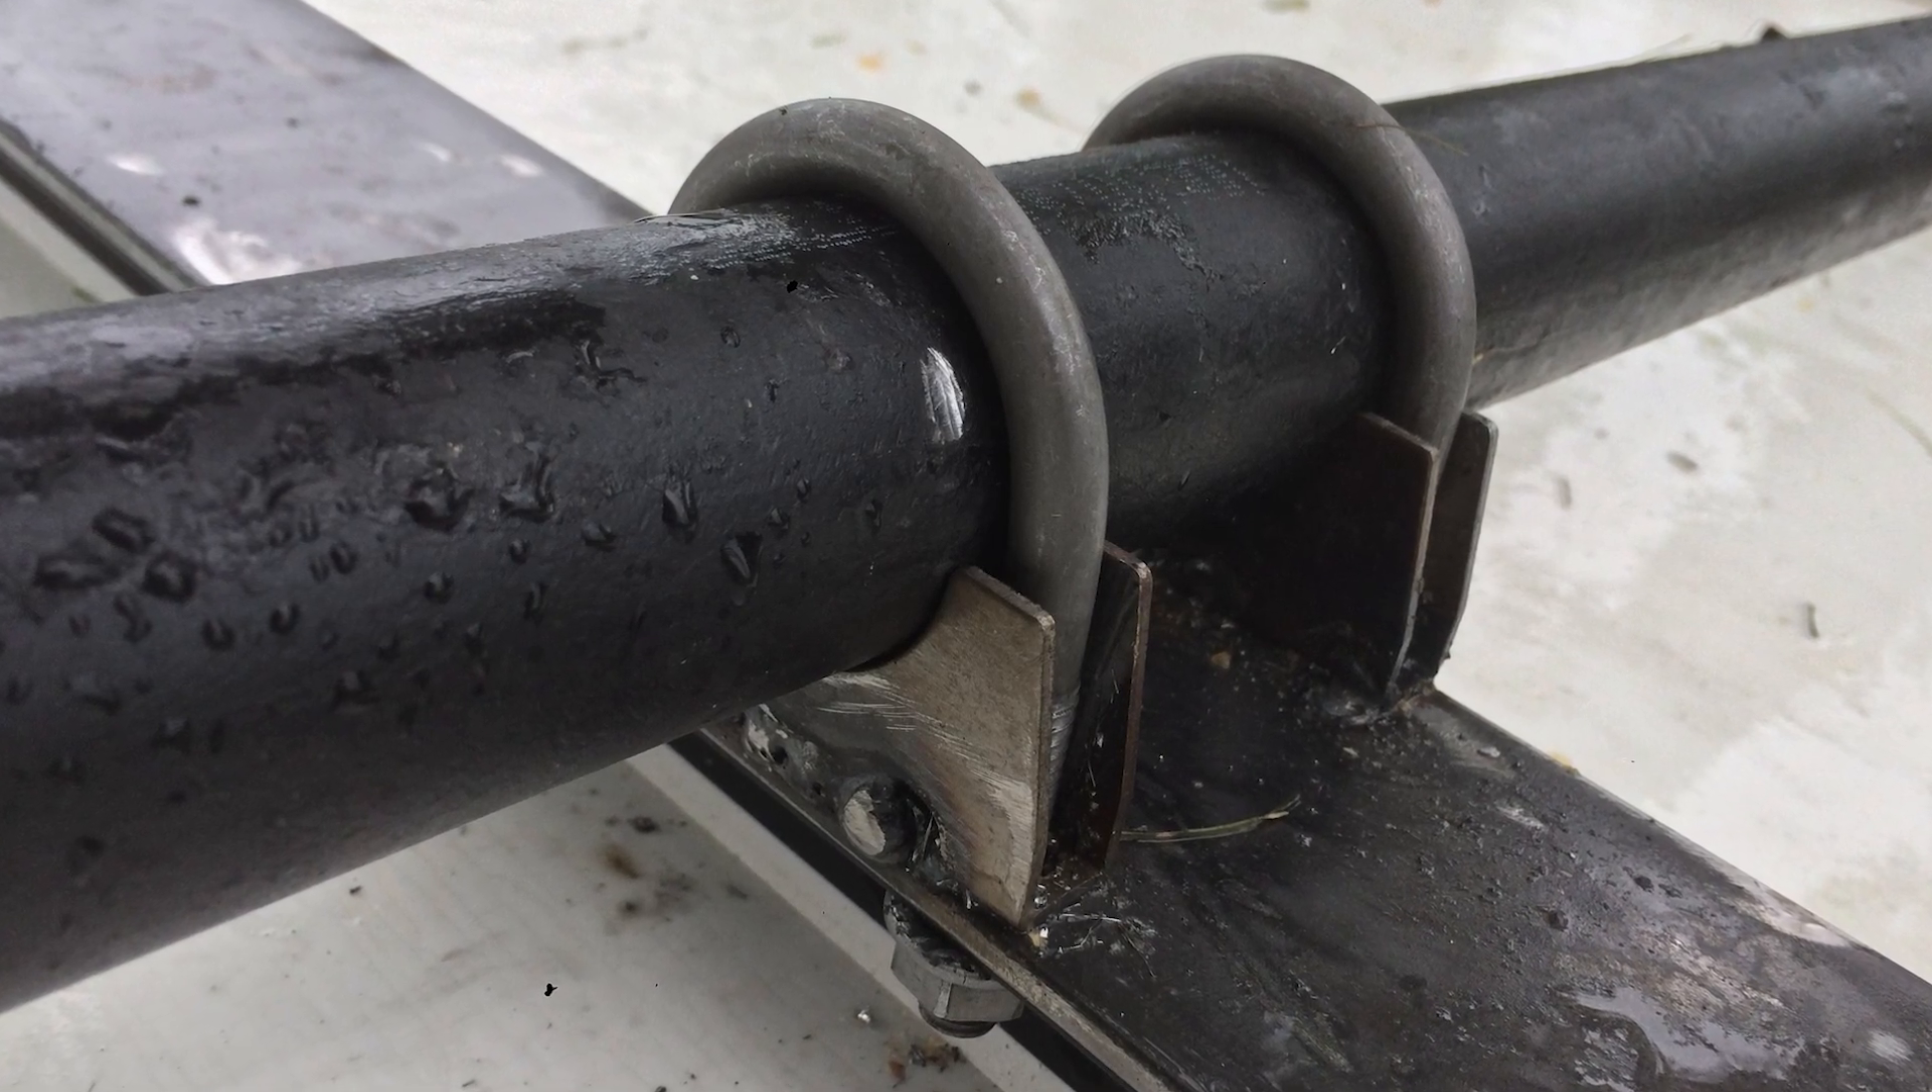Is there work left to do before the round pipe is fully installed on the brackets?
No.